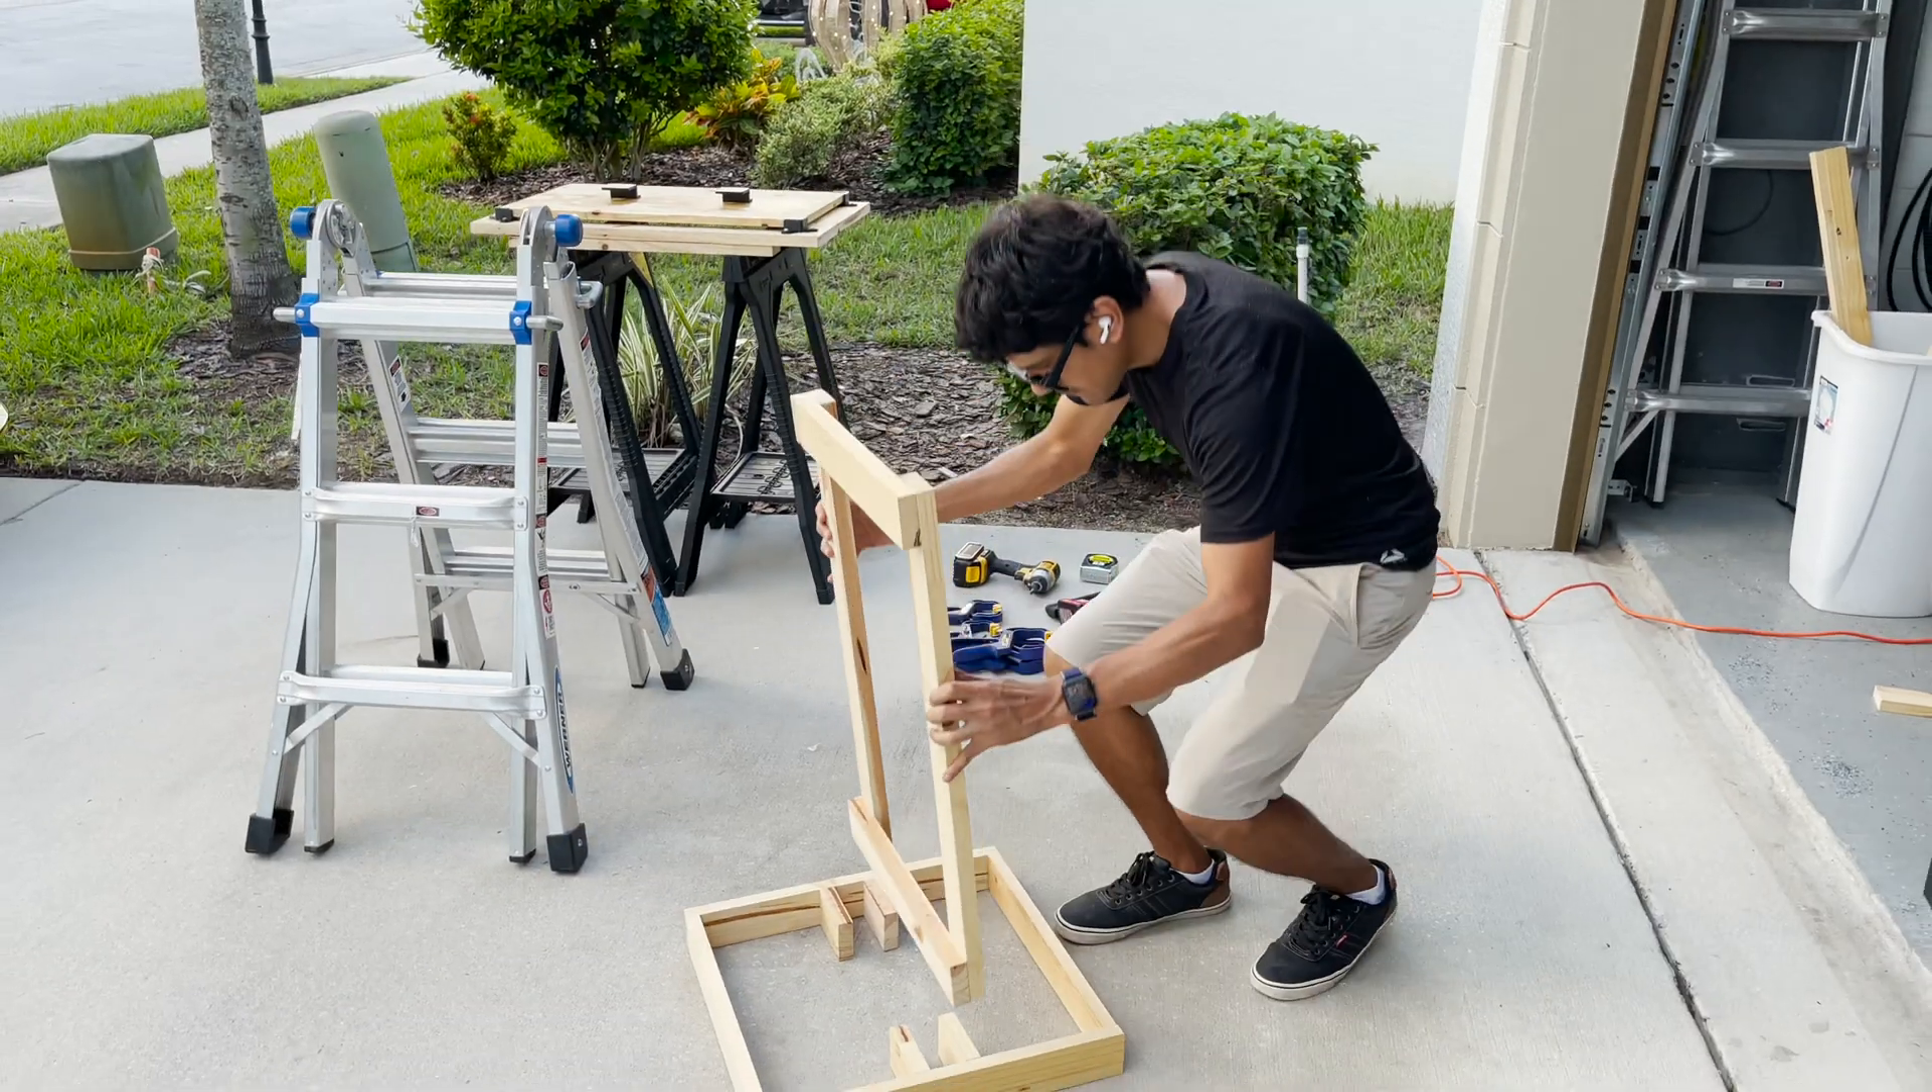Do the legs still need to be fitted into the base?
Yes.